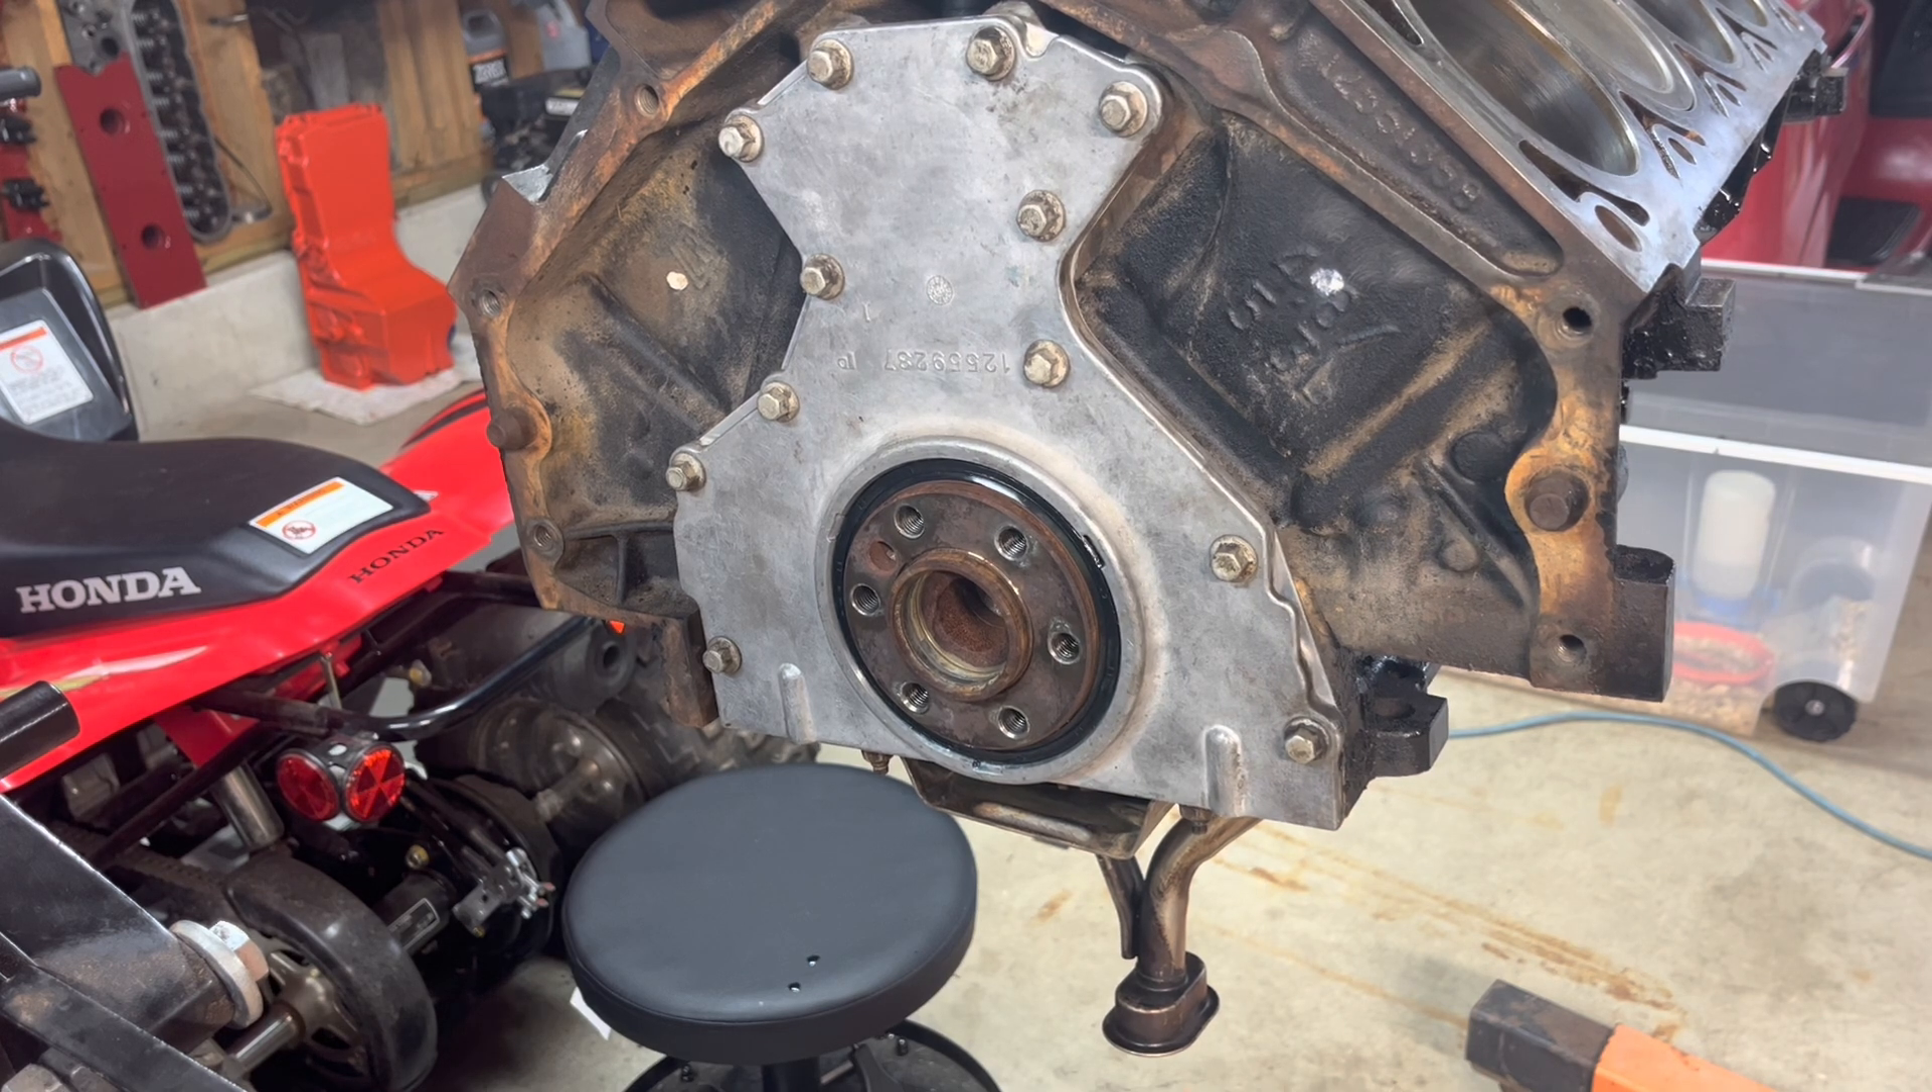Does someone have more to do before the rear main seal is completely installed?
No.